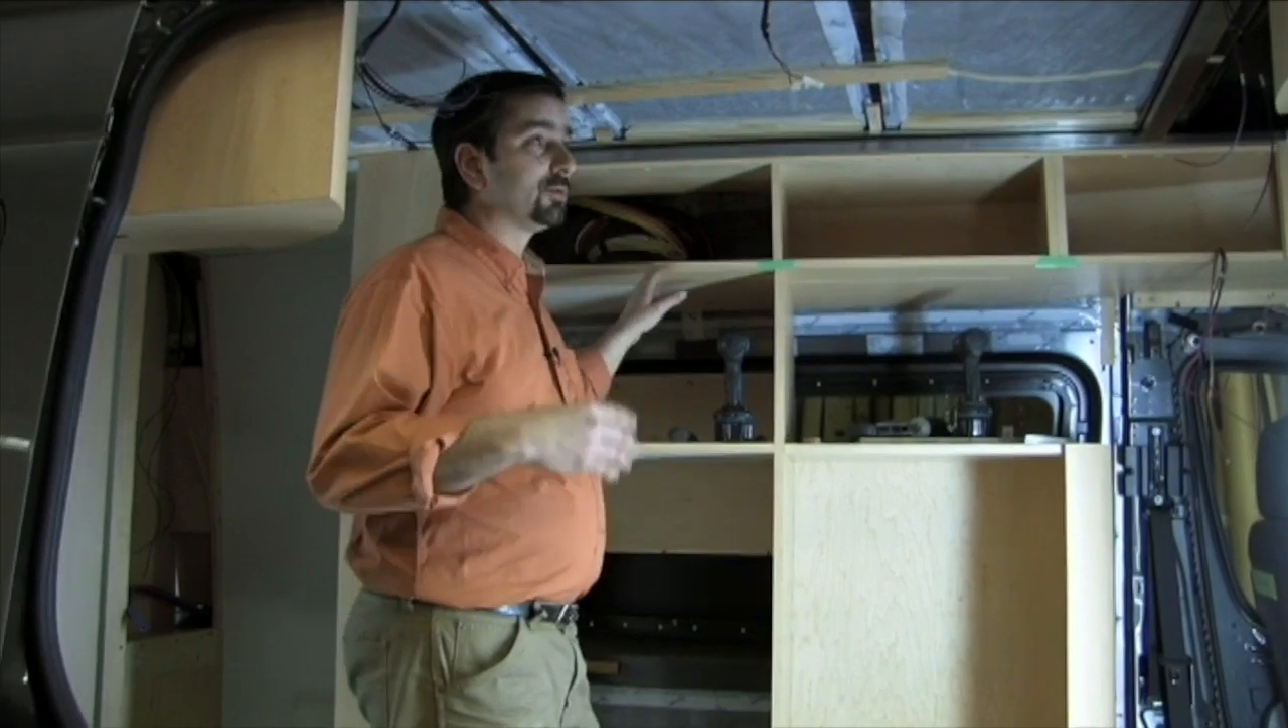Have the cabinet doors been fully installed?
No.